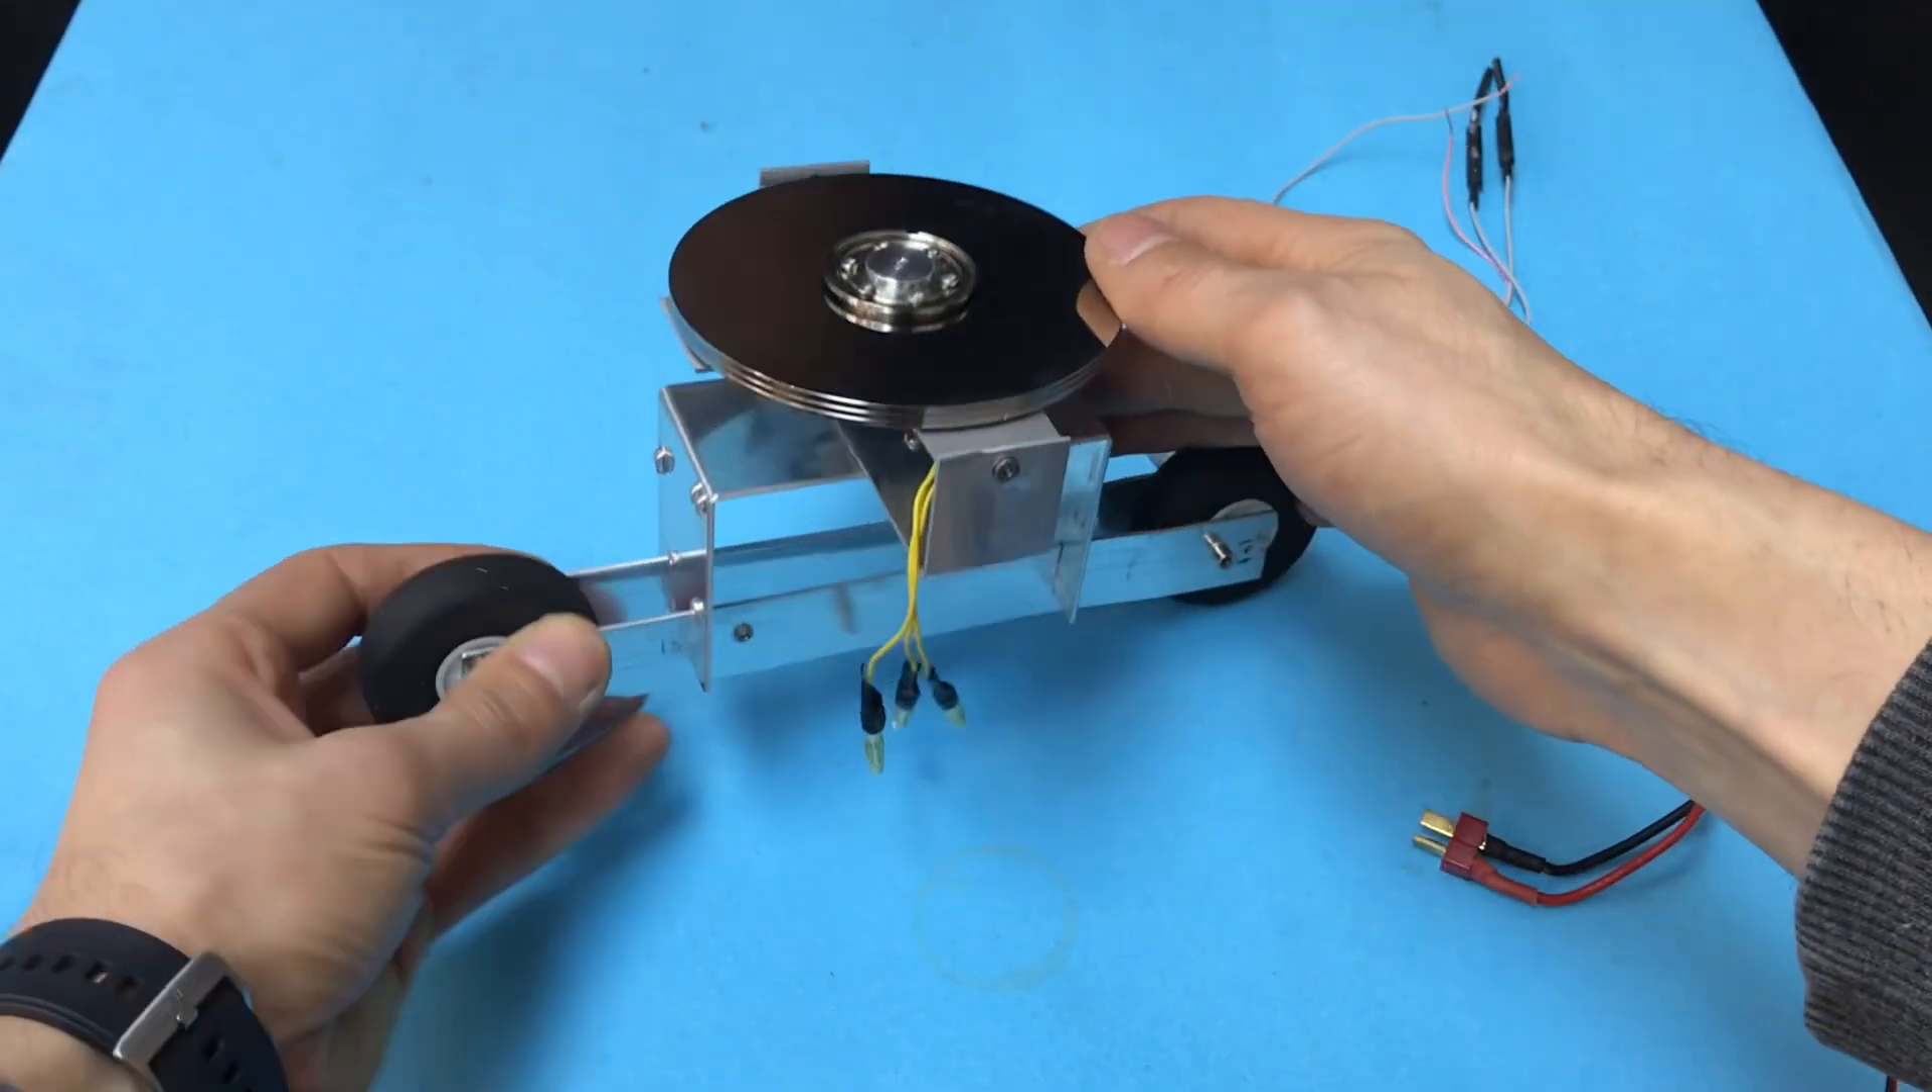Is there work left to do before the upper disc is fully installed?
No.